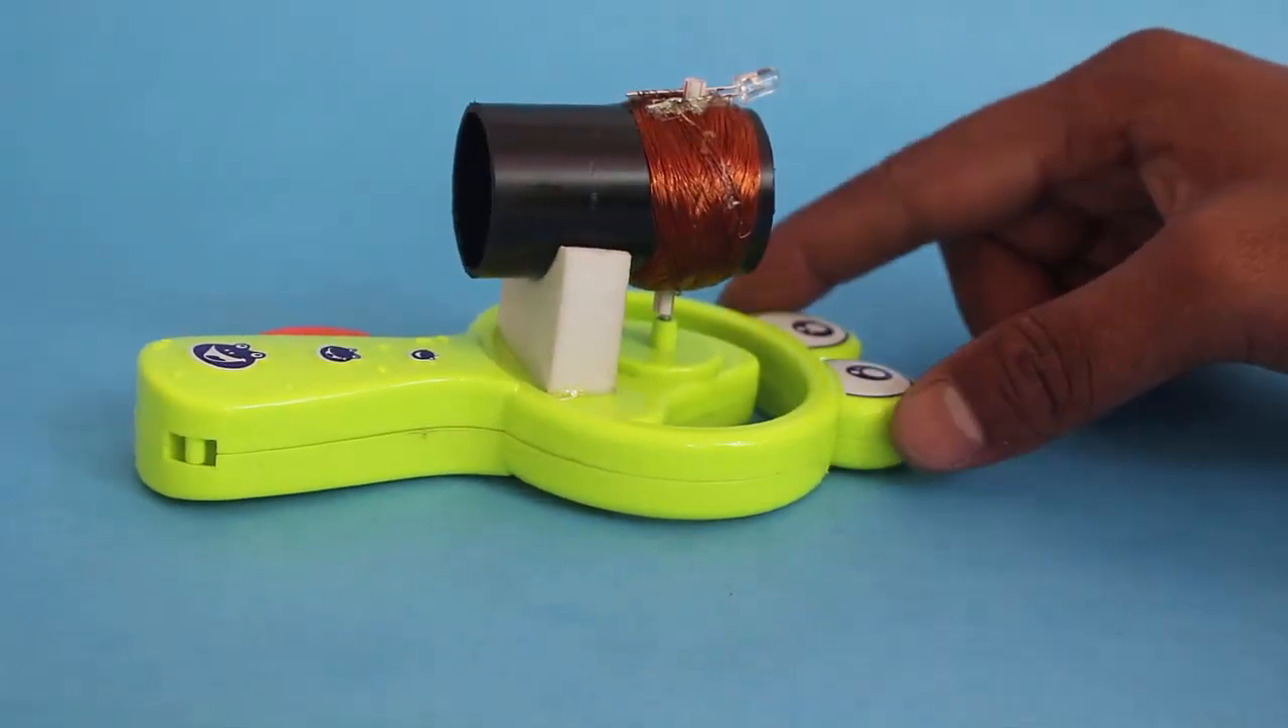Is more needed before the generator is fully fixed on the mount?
No.